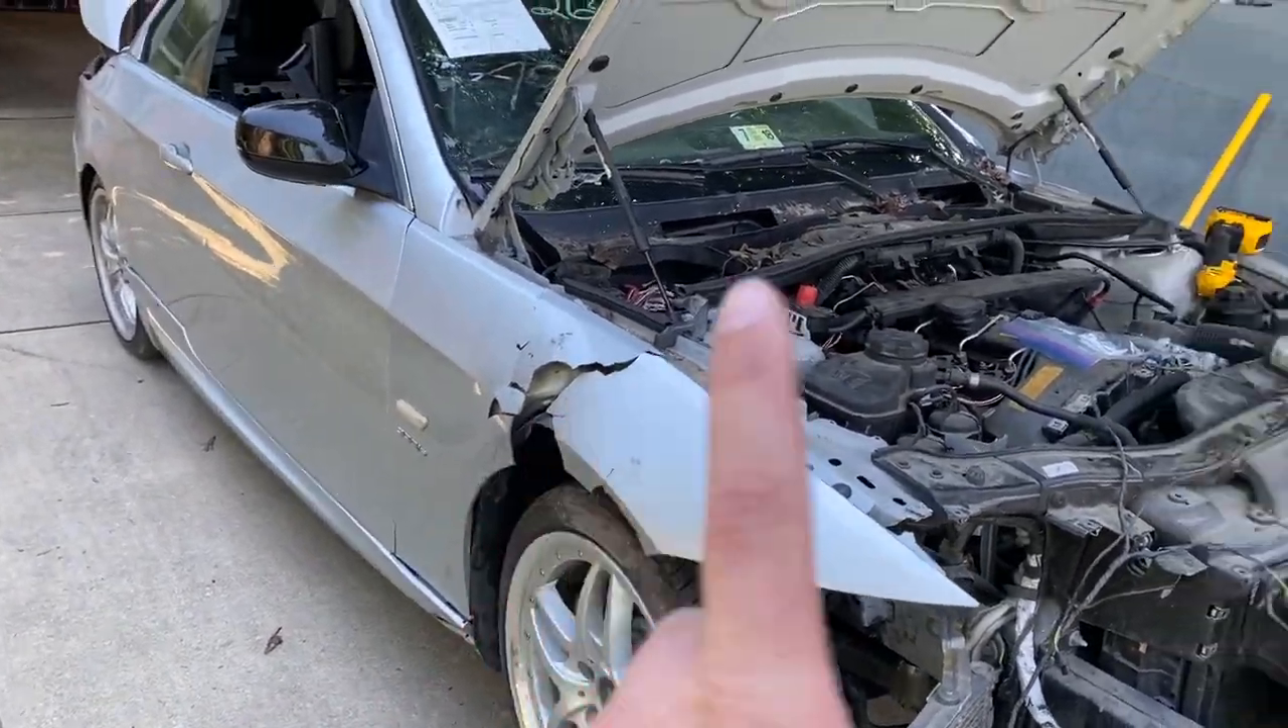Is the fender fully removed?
No.